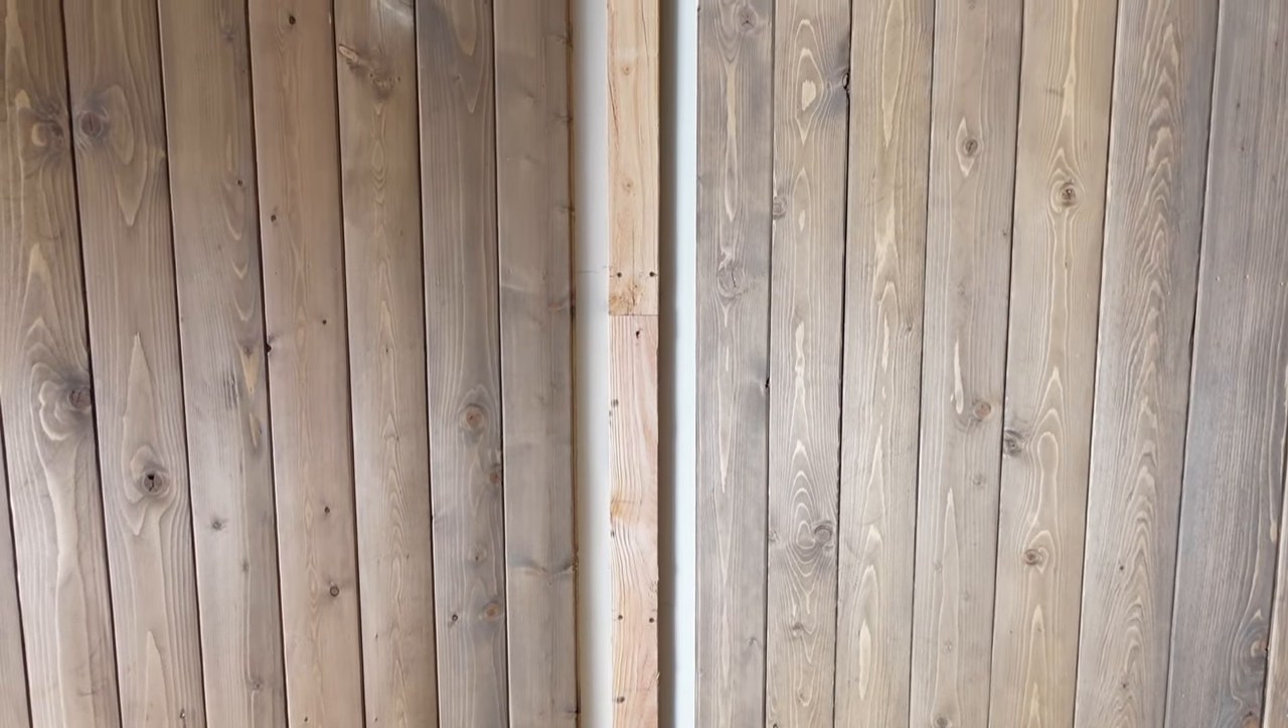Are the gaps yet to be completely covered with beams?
Yes.